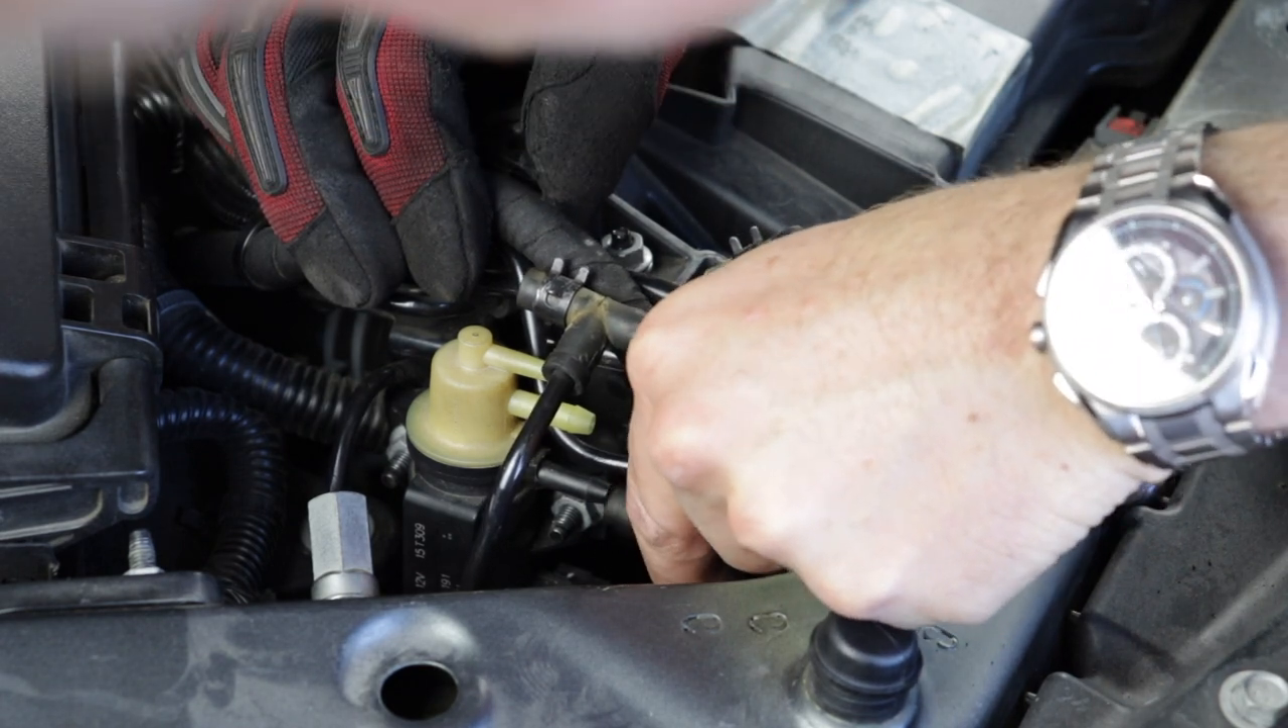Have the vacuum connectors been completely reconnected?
No.